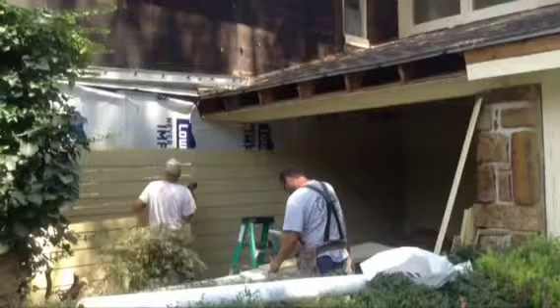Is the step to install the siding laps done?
No.